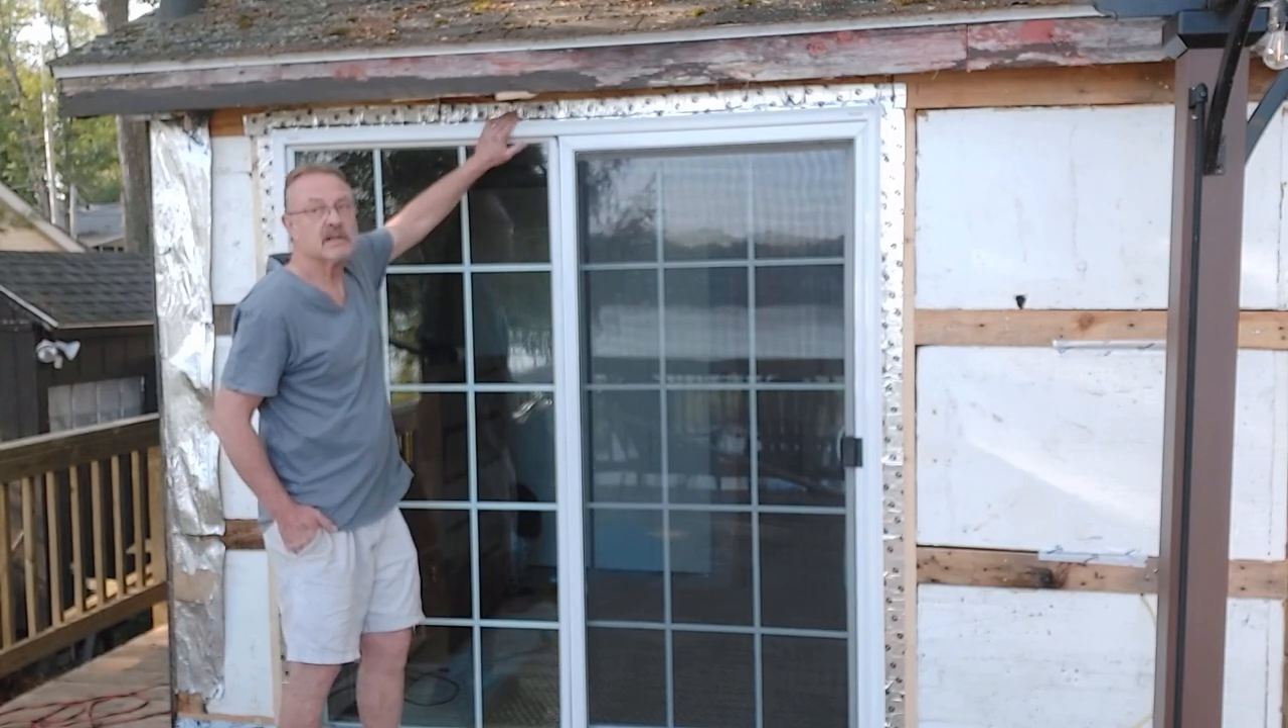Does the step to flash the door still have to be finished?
No.